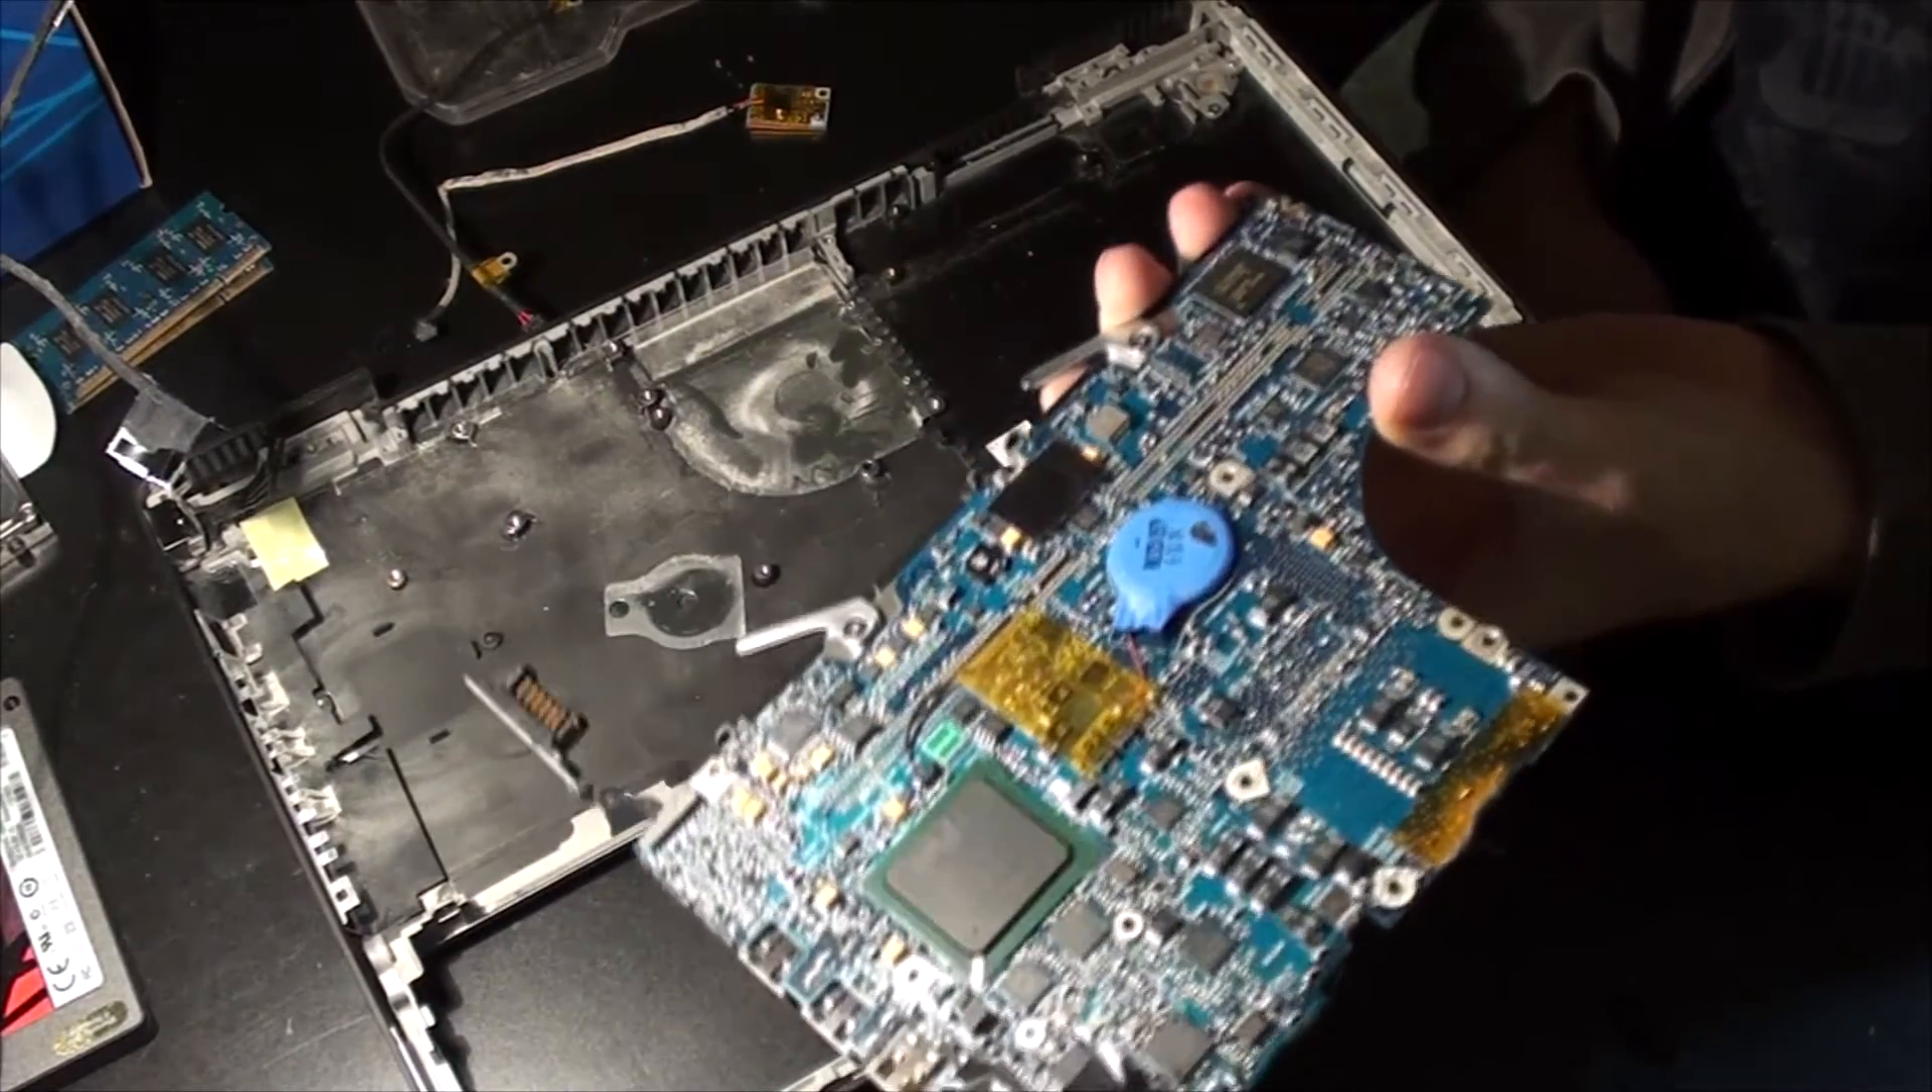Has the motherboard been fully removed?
Yes.